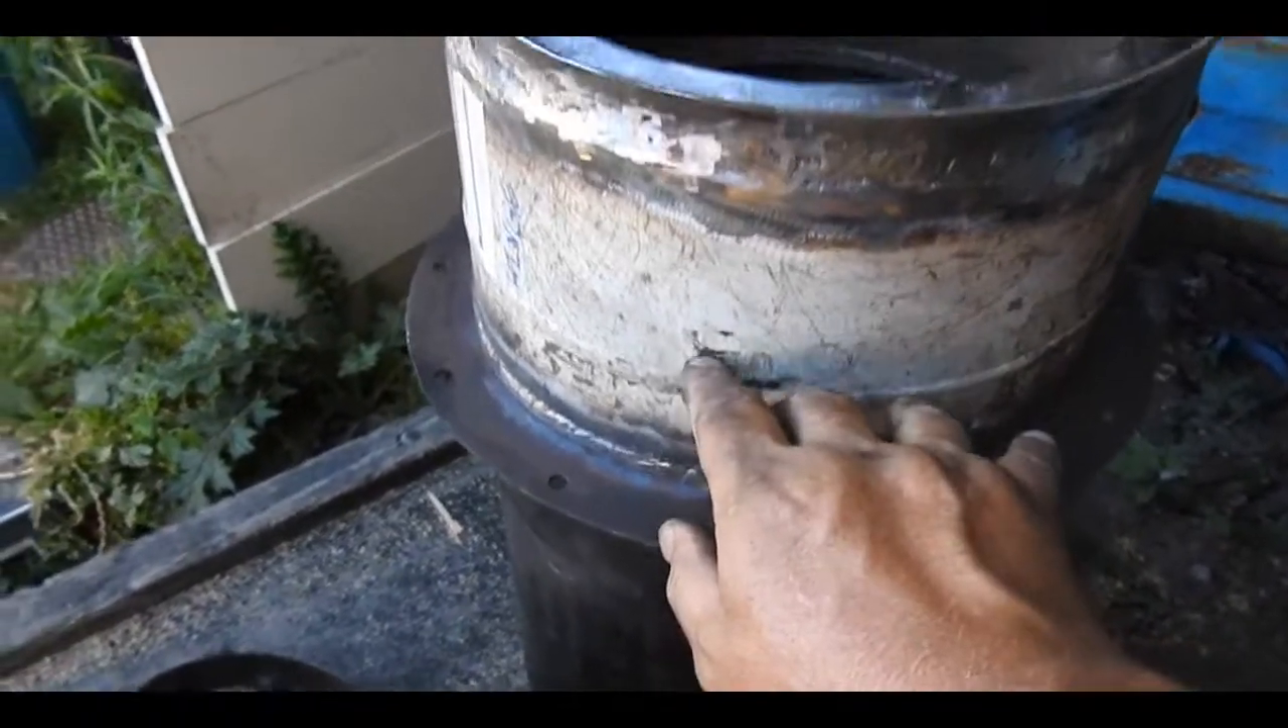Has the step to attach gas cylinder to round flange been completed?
Yes.